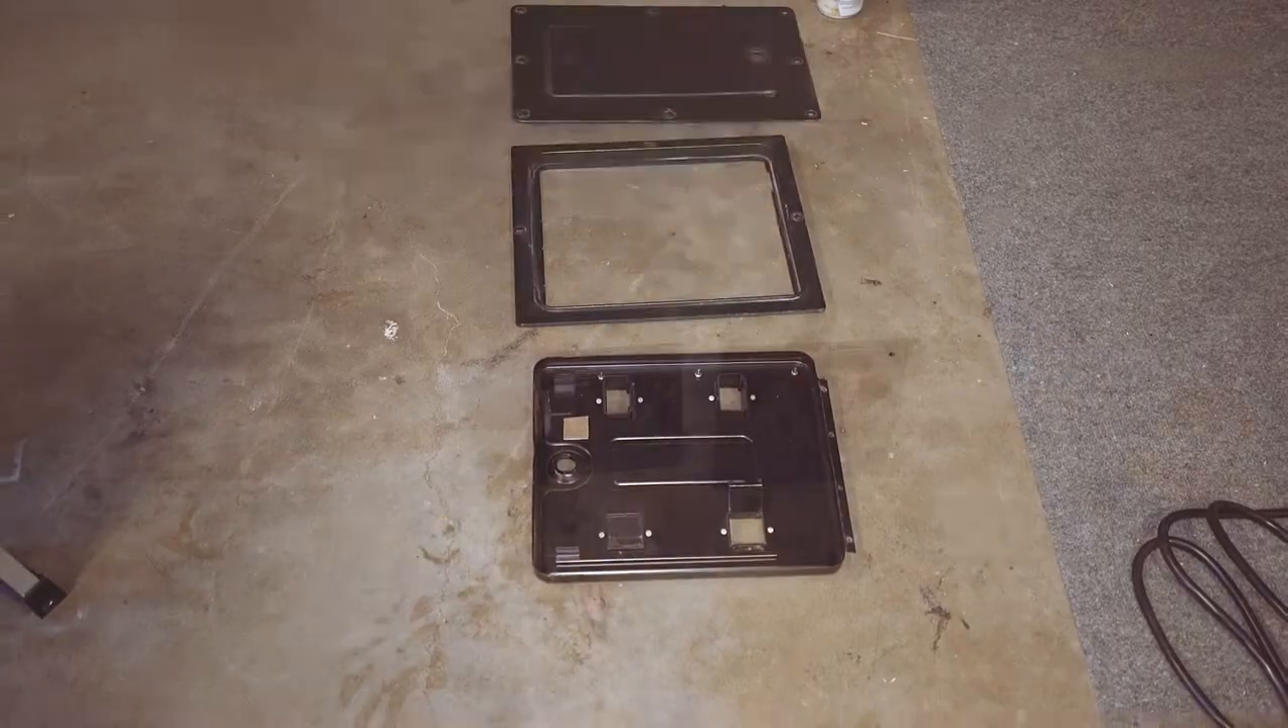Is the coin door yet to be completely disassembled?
No.